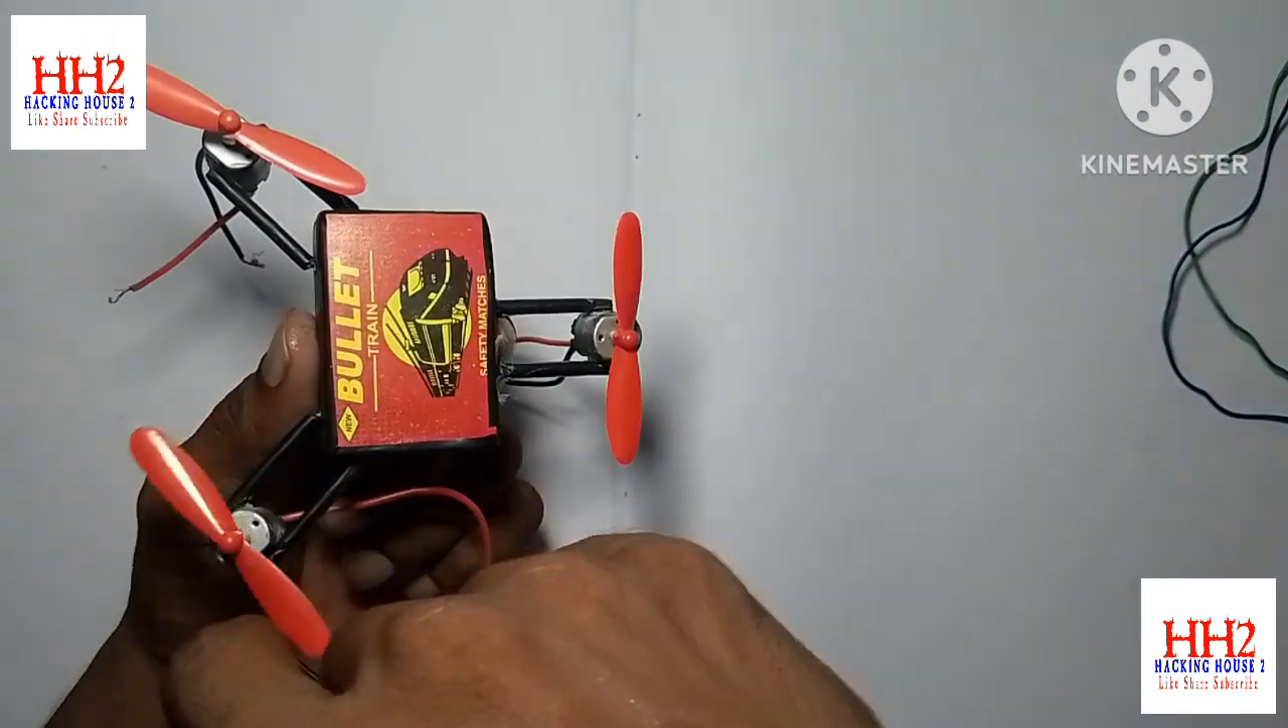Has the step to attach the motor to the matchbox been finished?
Yes.